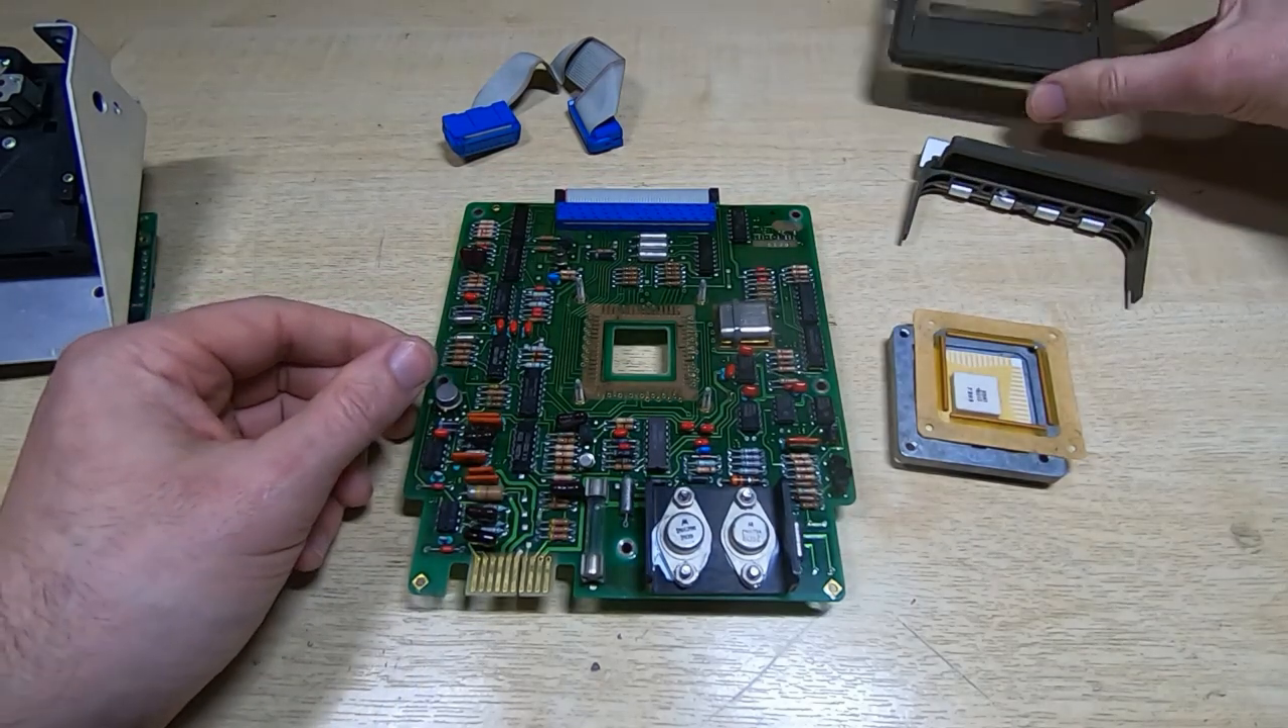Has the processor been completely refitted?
No.